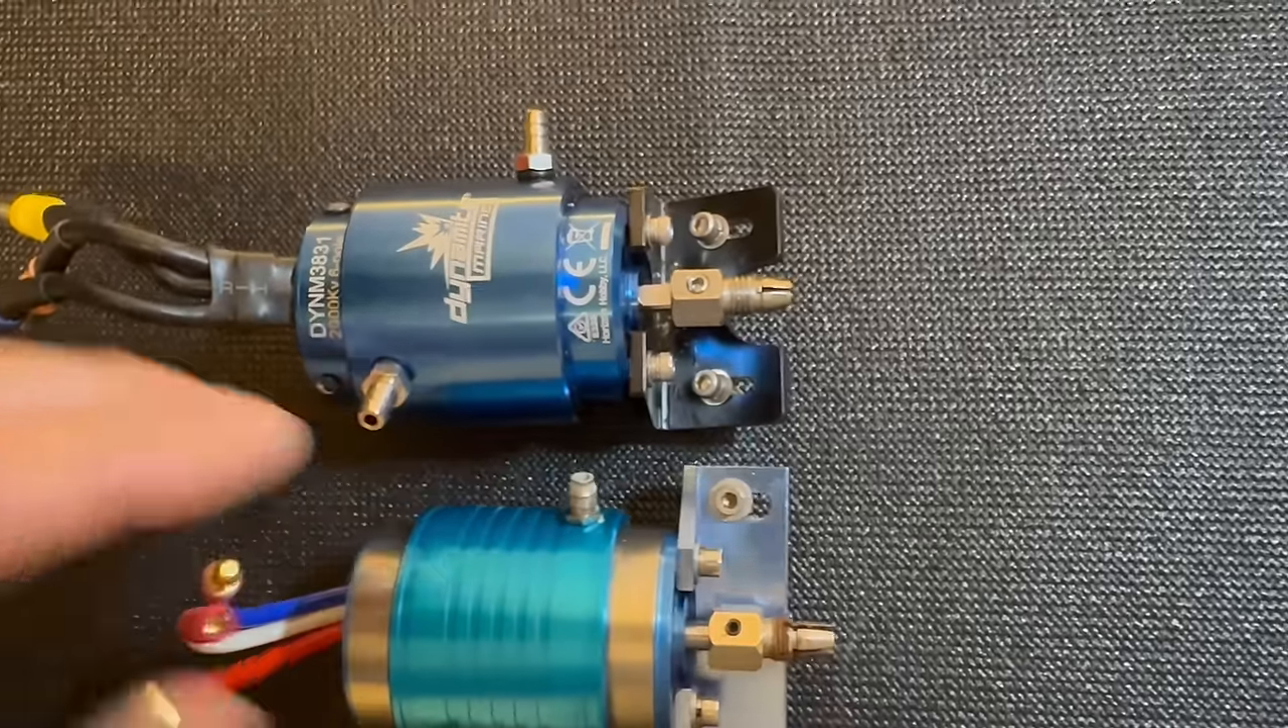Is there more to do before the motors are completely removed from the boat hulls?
No.